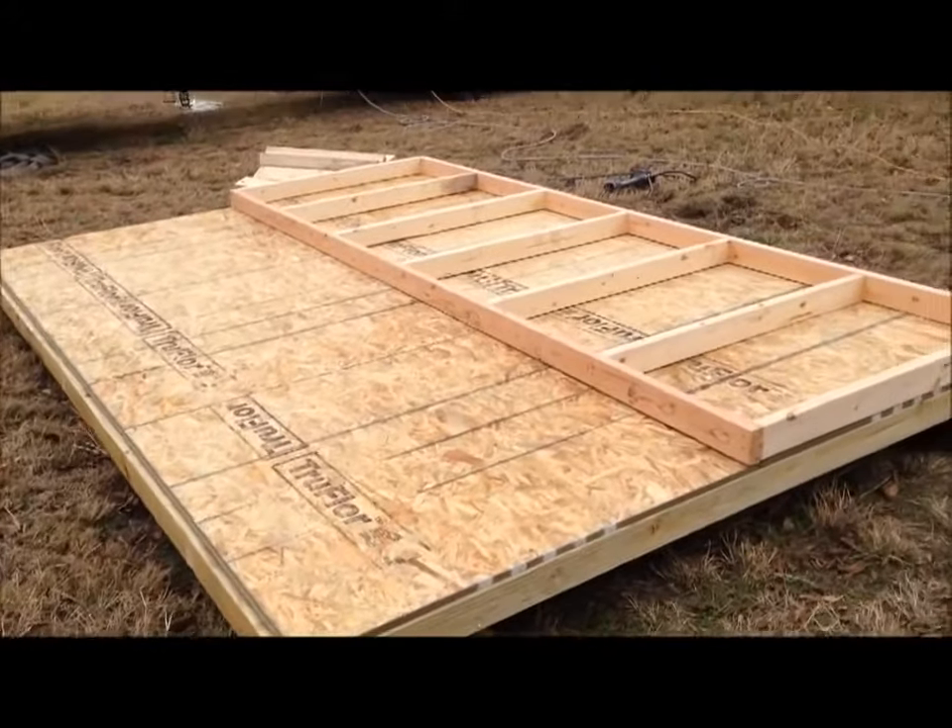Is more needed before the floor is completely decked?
No.